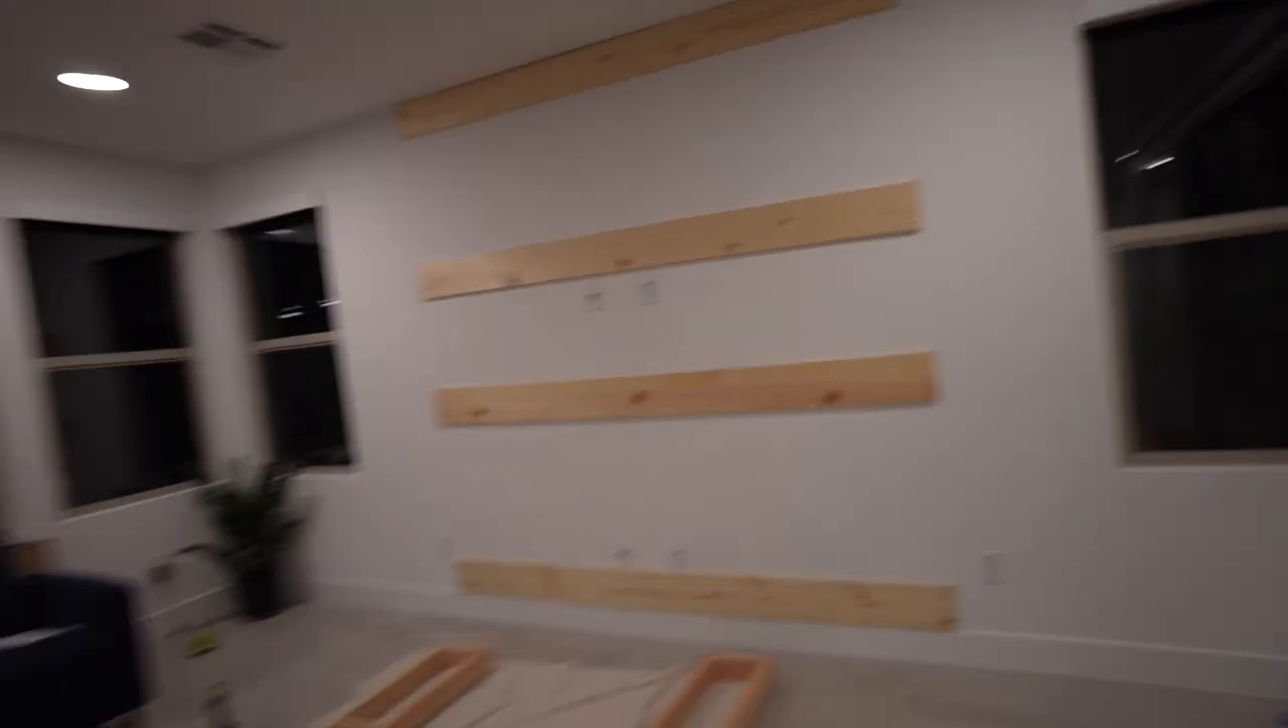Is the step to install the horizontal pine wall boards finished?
Yes.